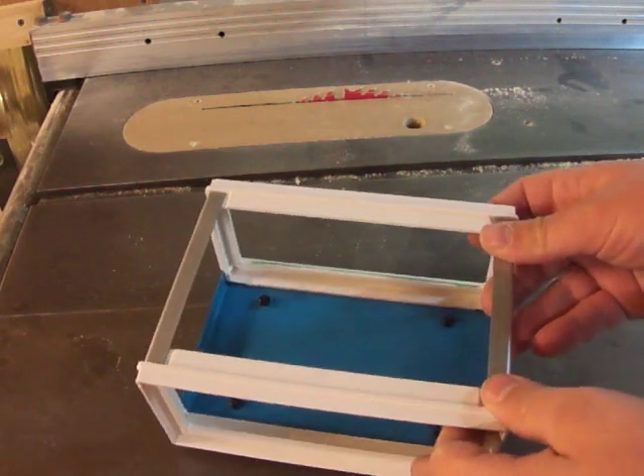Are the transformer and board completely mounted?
No.